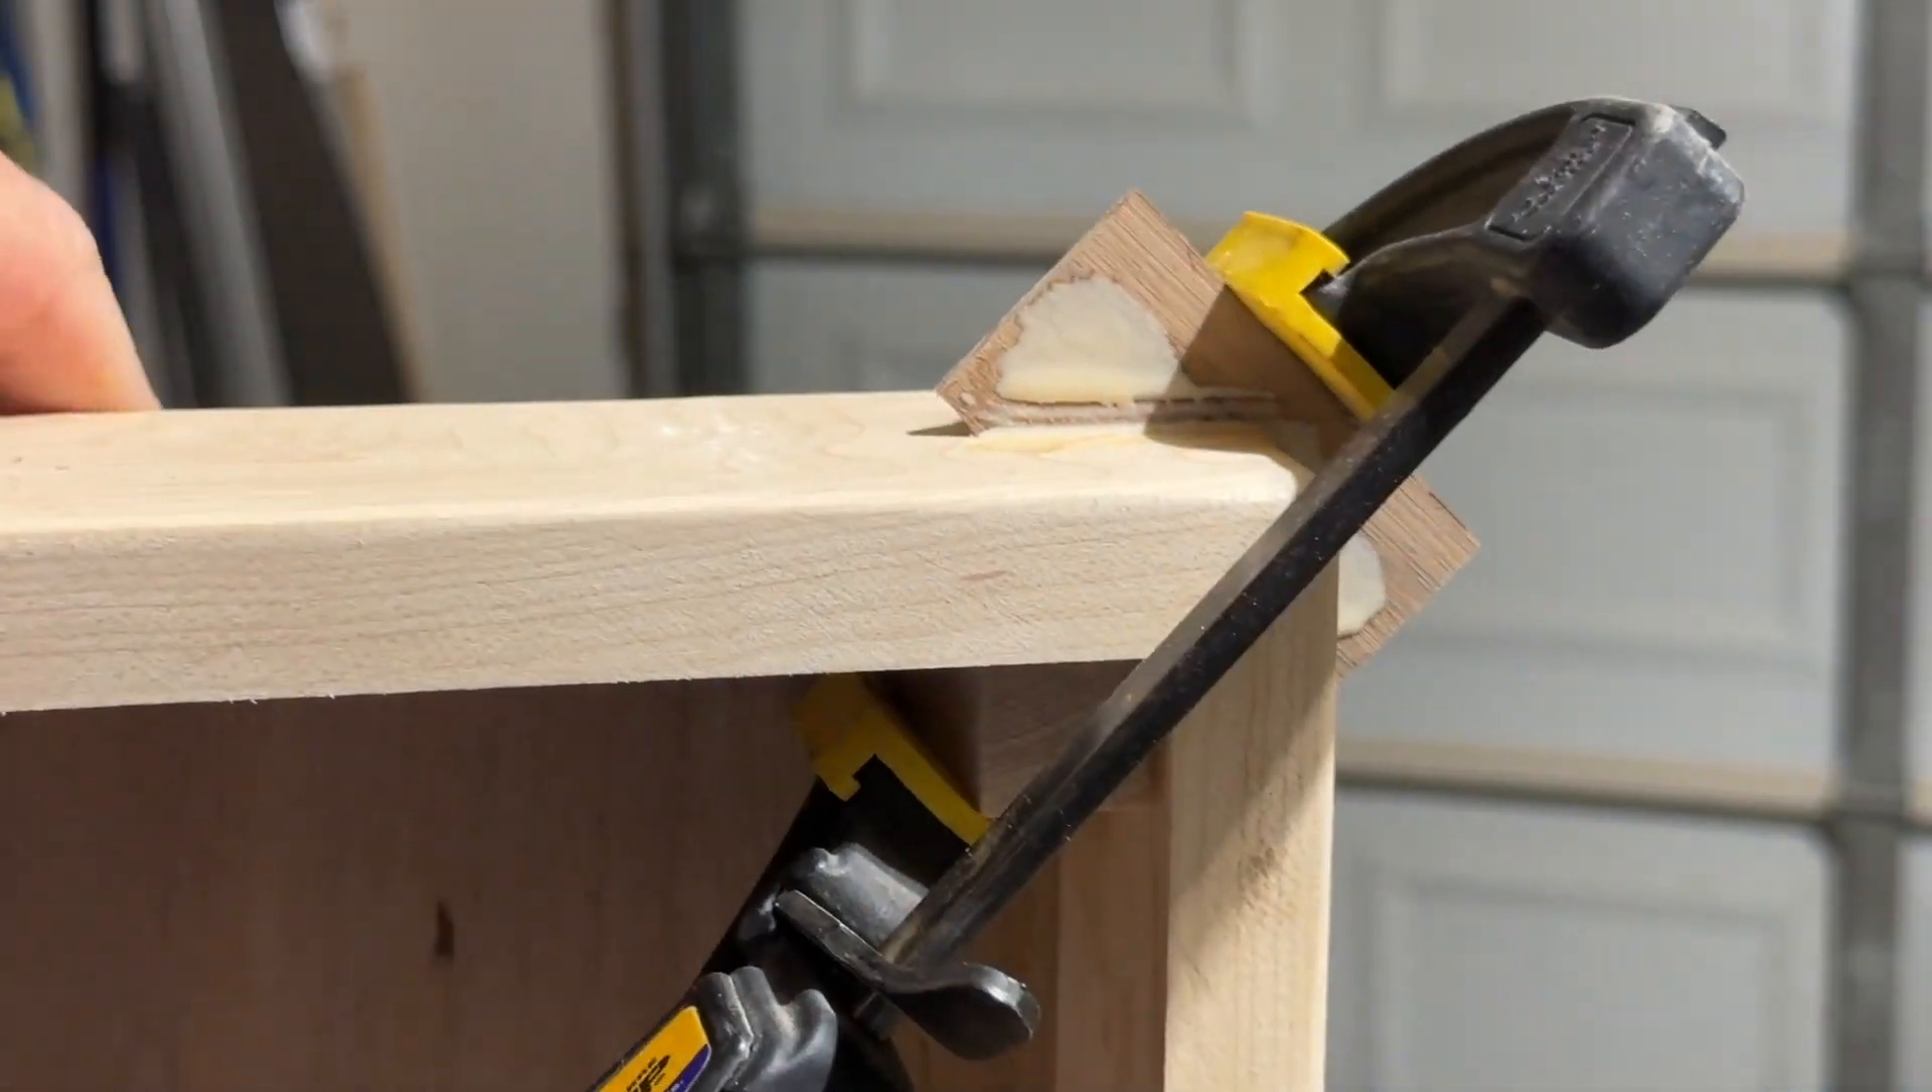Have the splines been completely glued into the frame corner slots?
Yes.